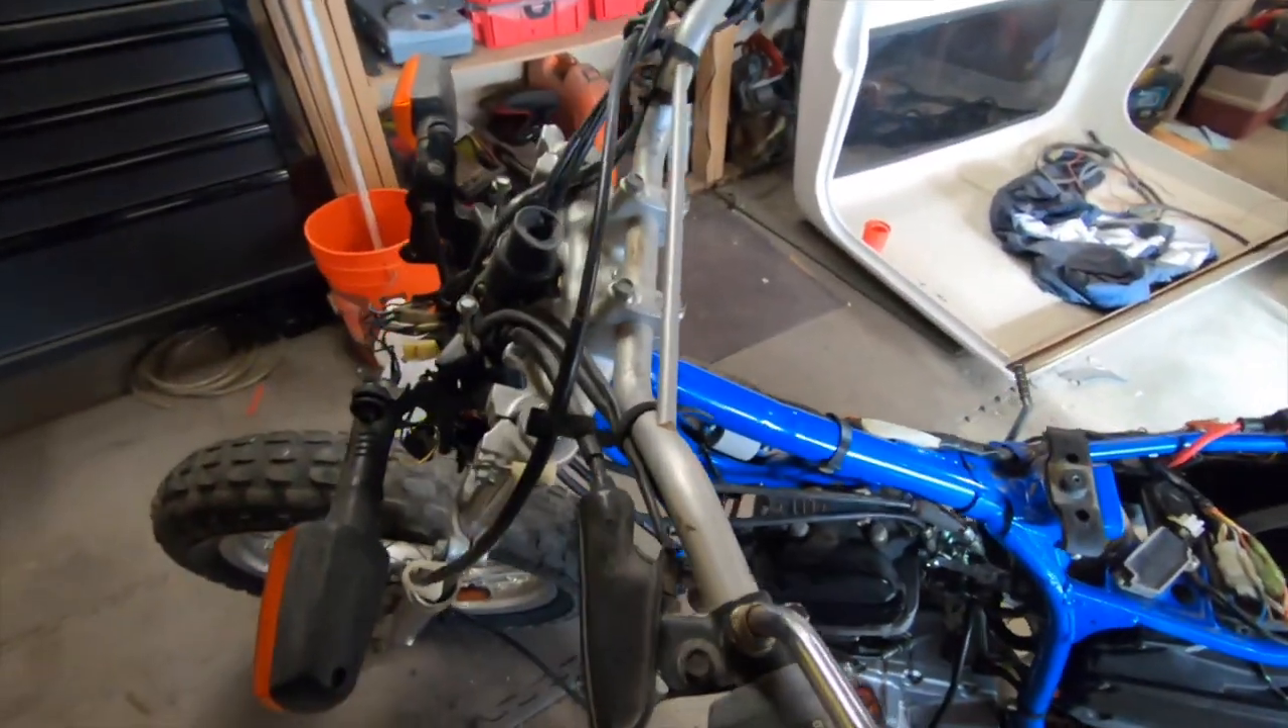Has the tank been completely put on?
No.